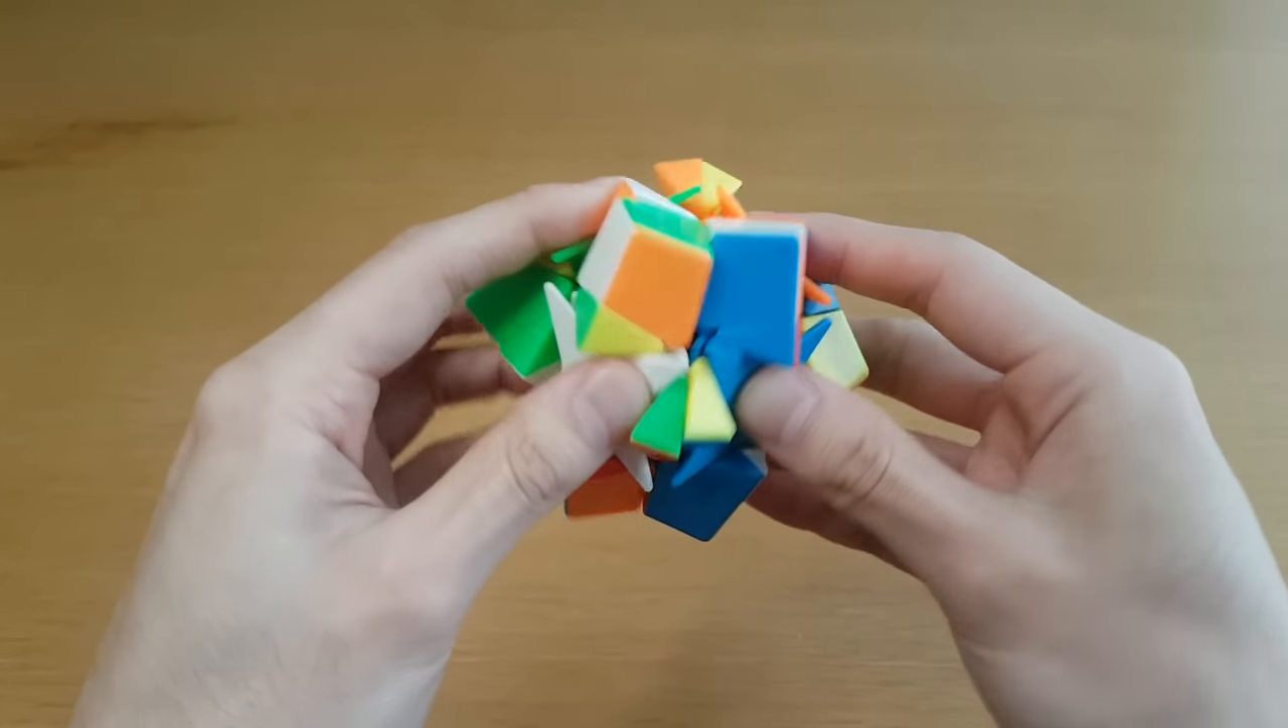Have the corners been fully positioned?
No.